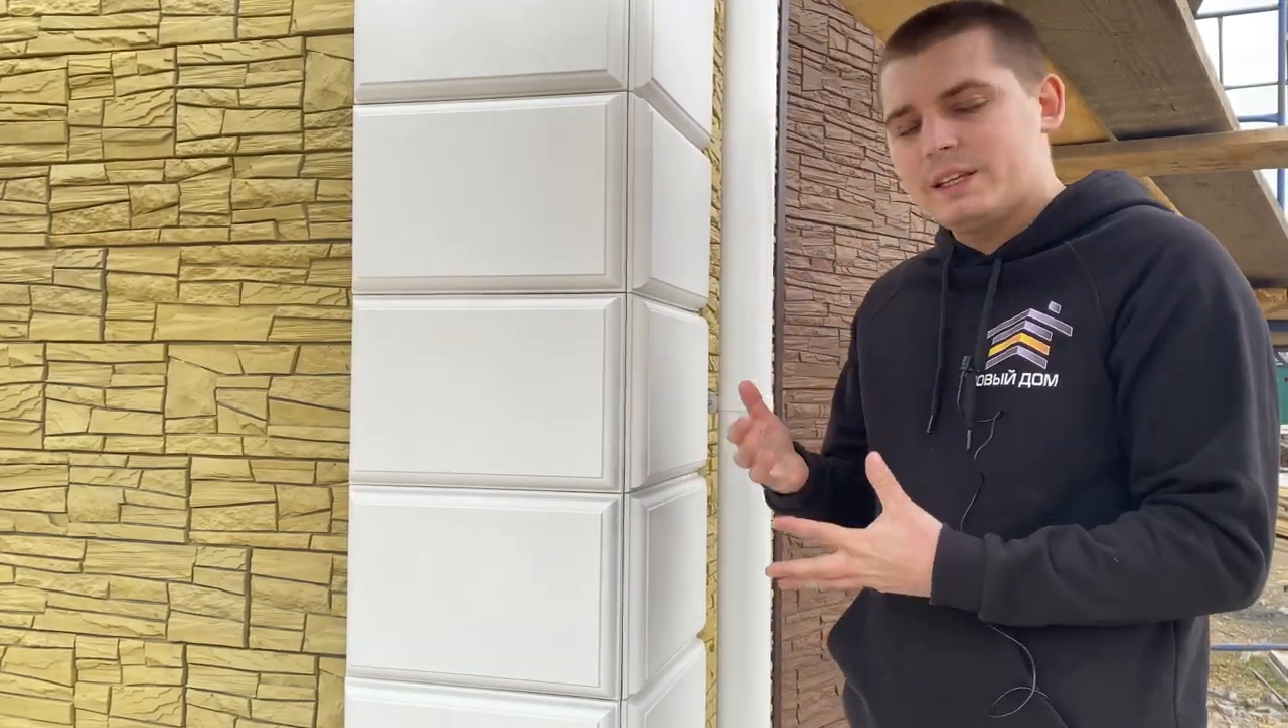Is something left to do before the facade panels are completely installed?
No.